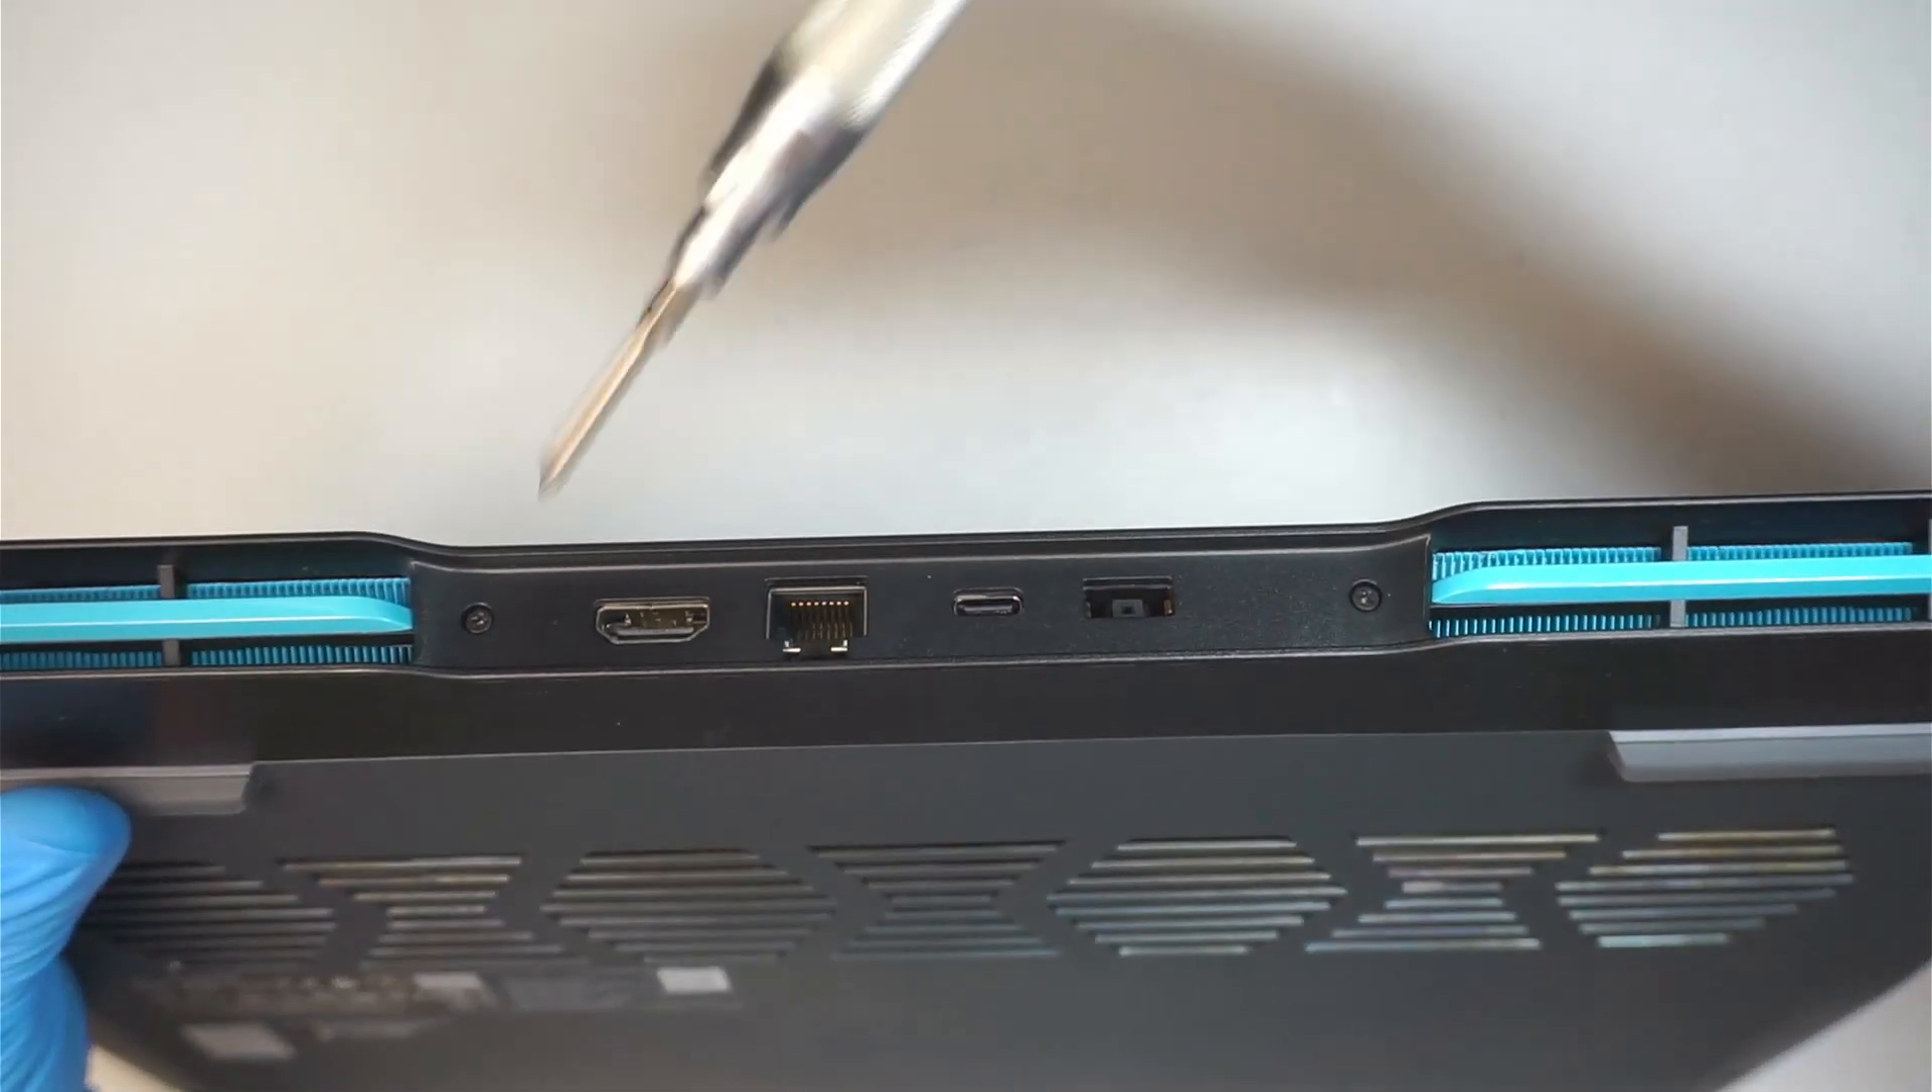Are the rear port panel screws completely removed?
No.